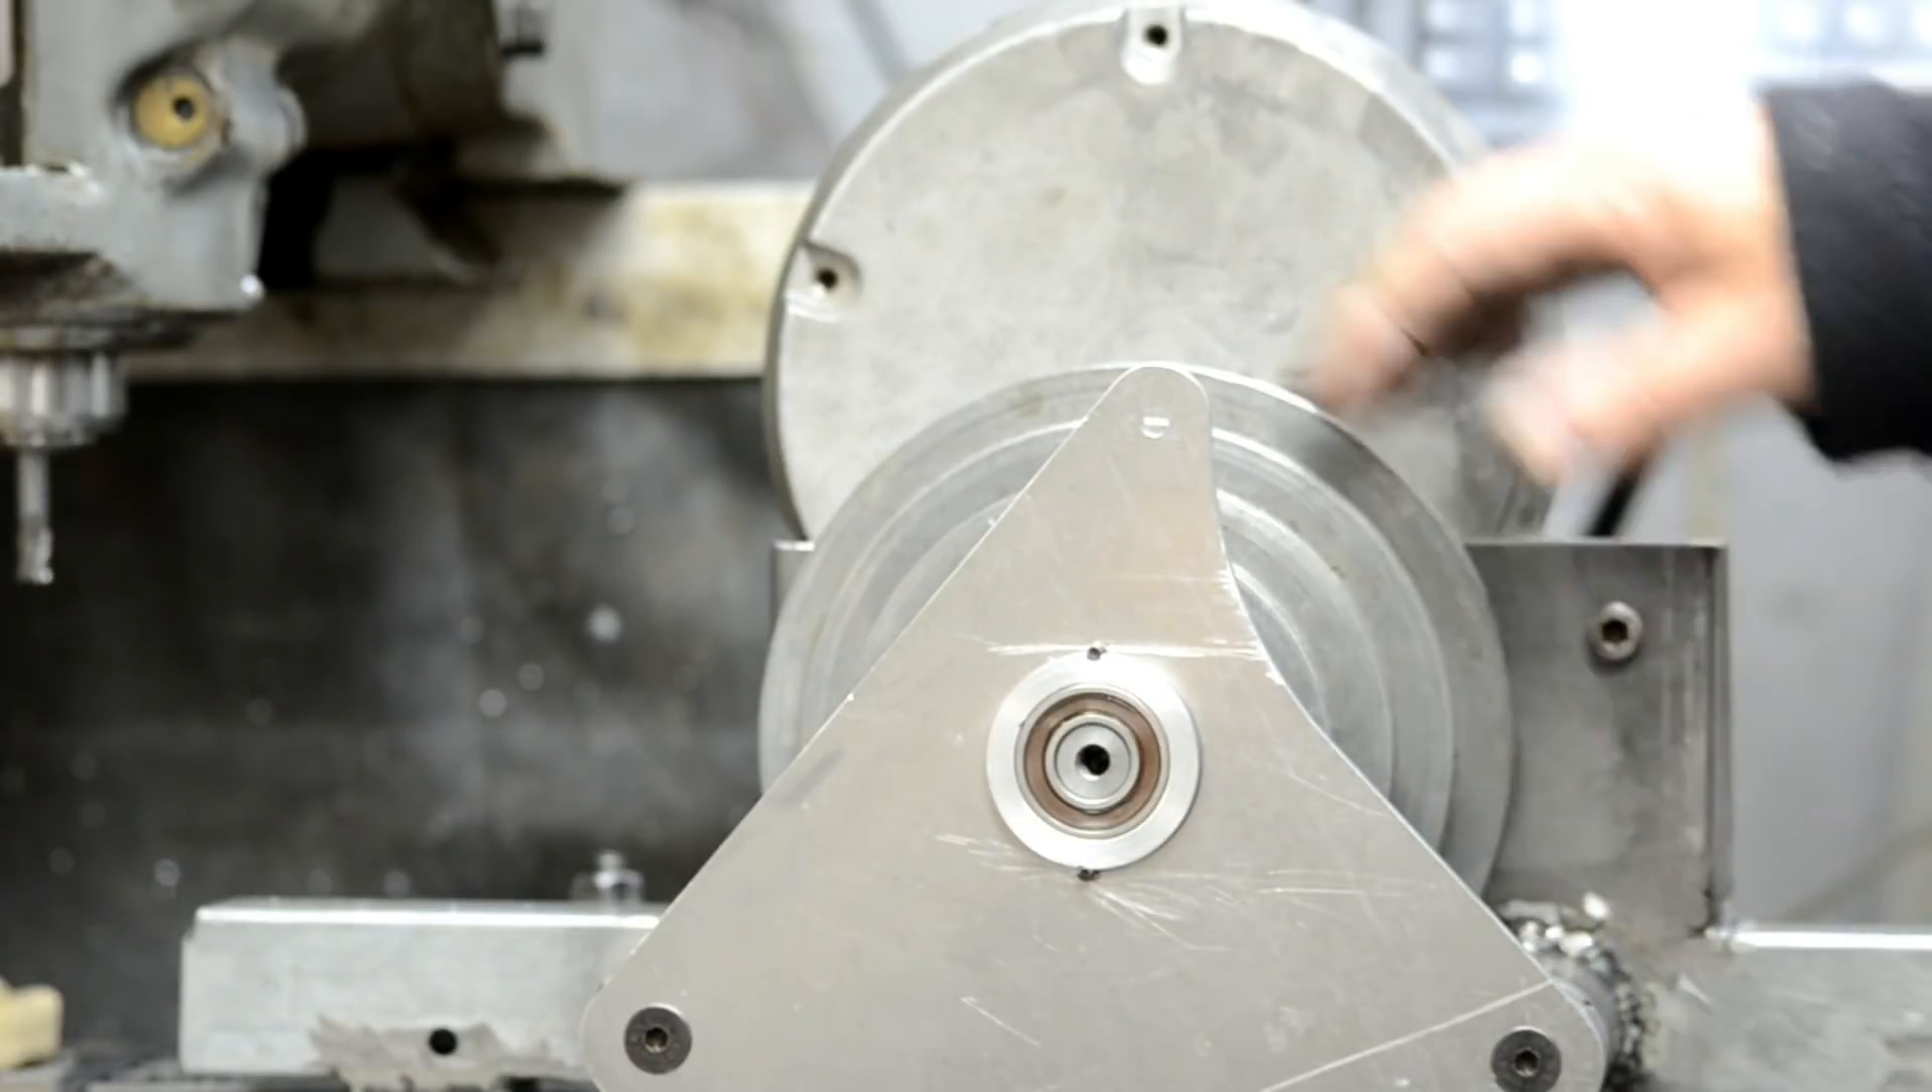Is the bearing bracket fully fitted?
Yes.